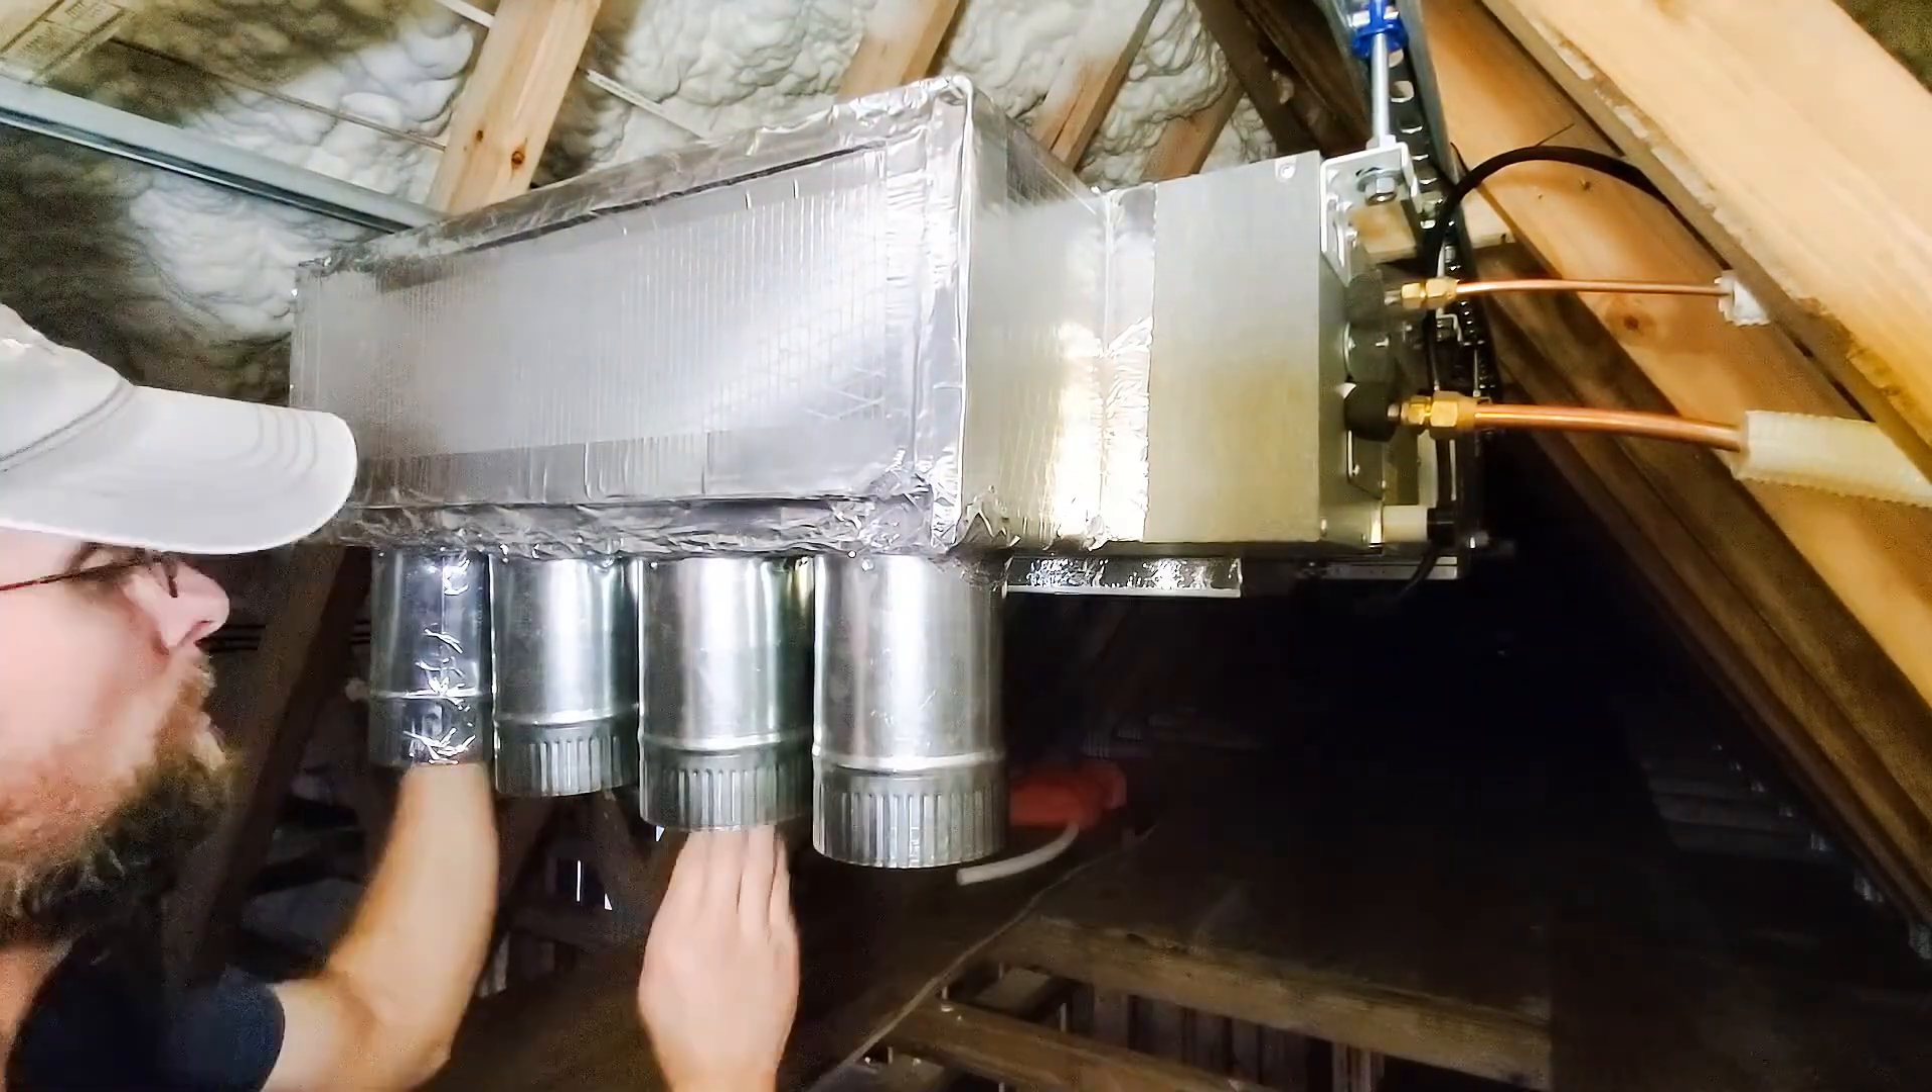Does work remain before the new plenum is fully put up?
No.